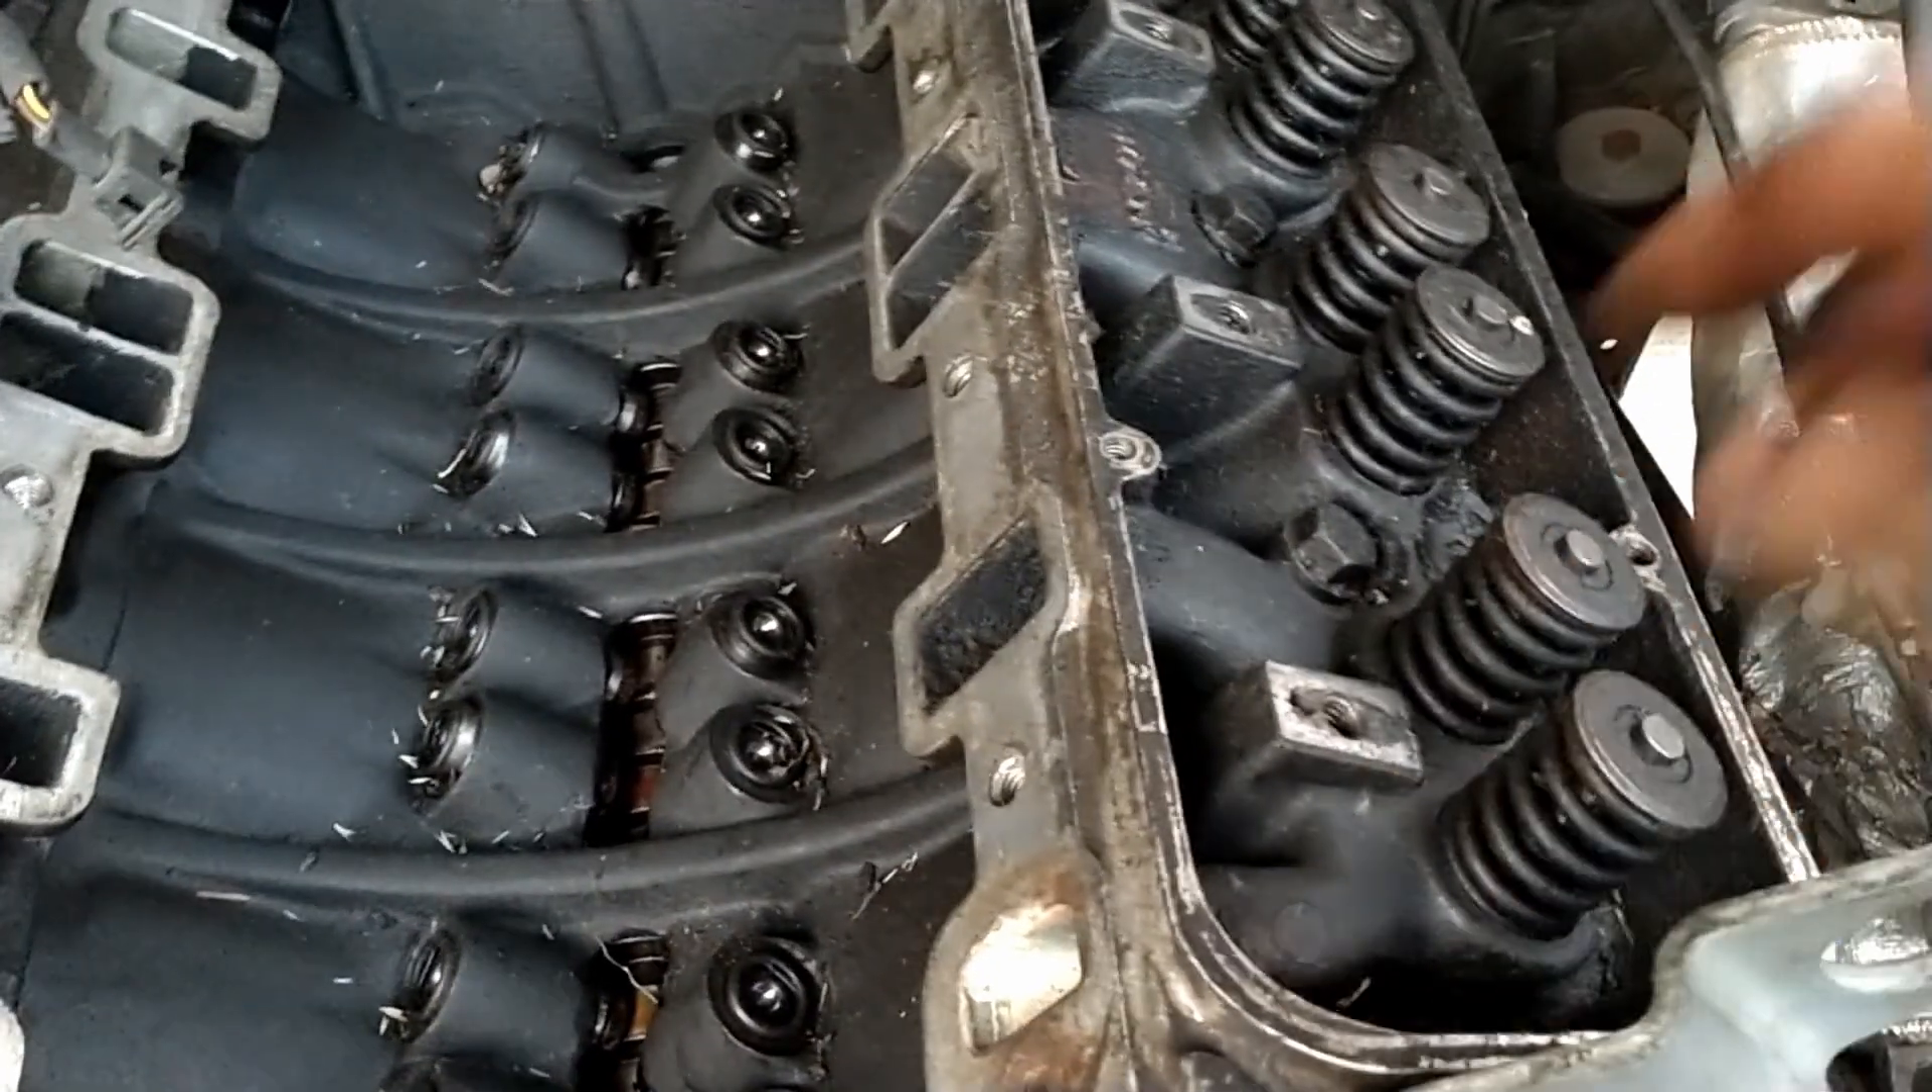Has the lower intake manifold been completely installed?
No.